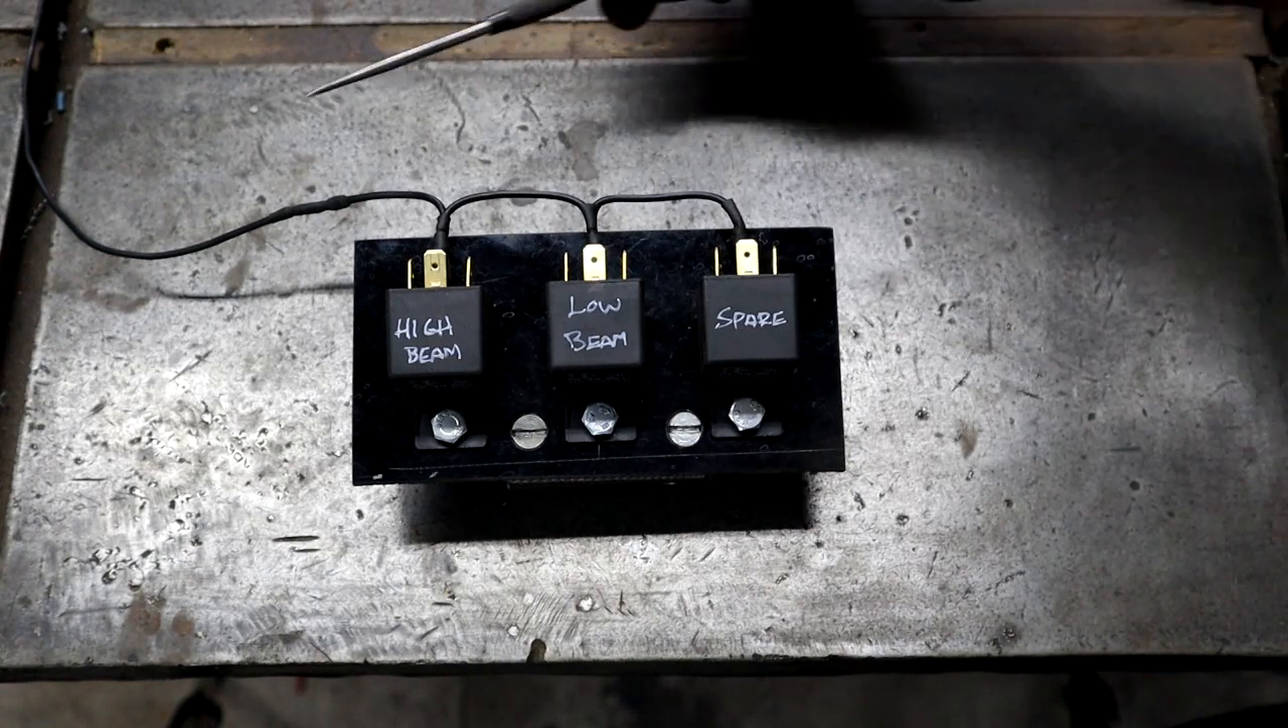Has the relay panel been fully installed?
No.